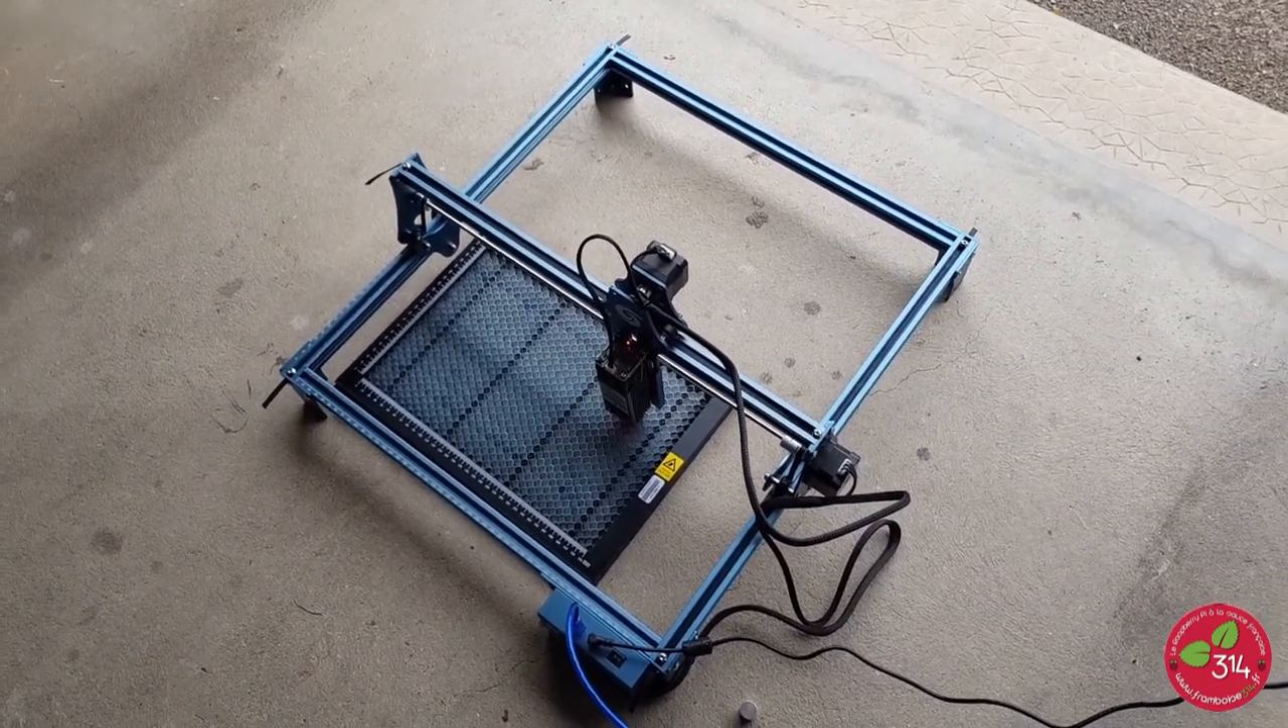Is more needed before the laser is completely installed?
No.